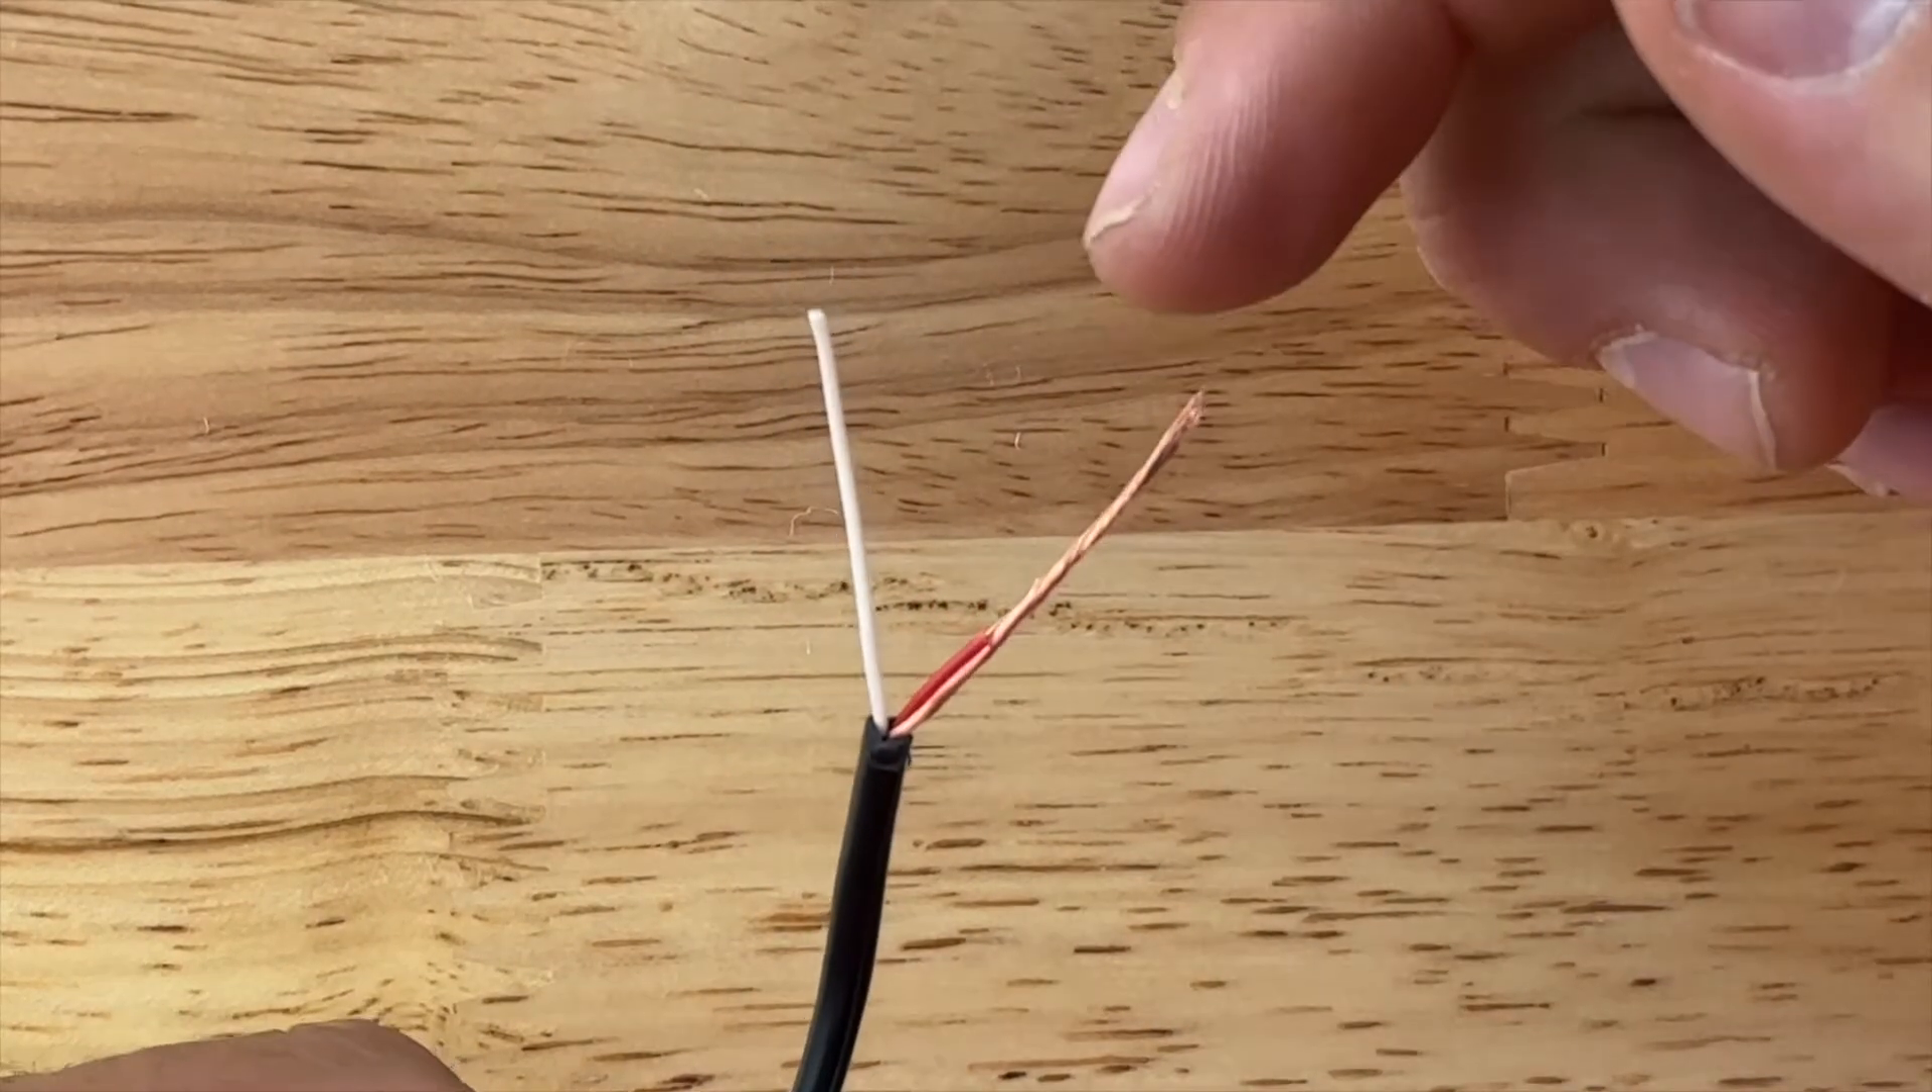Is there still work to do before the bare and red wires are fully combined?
No.